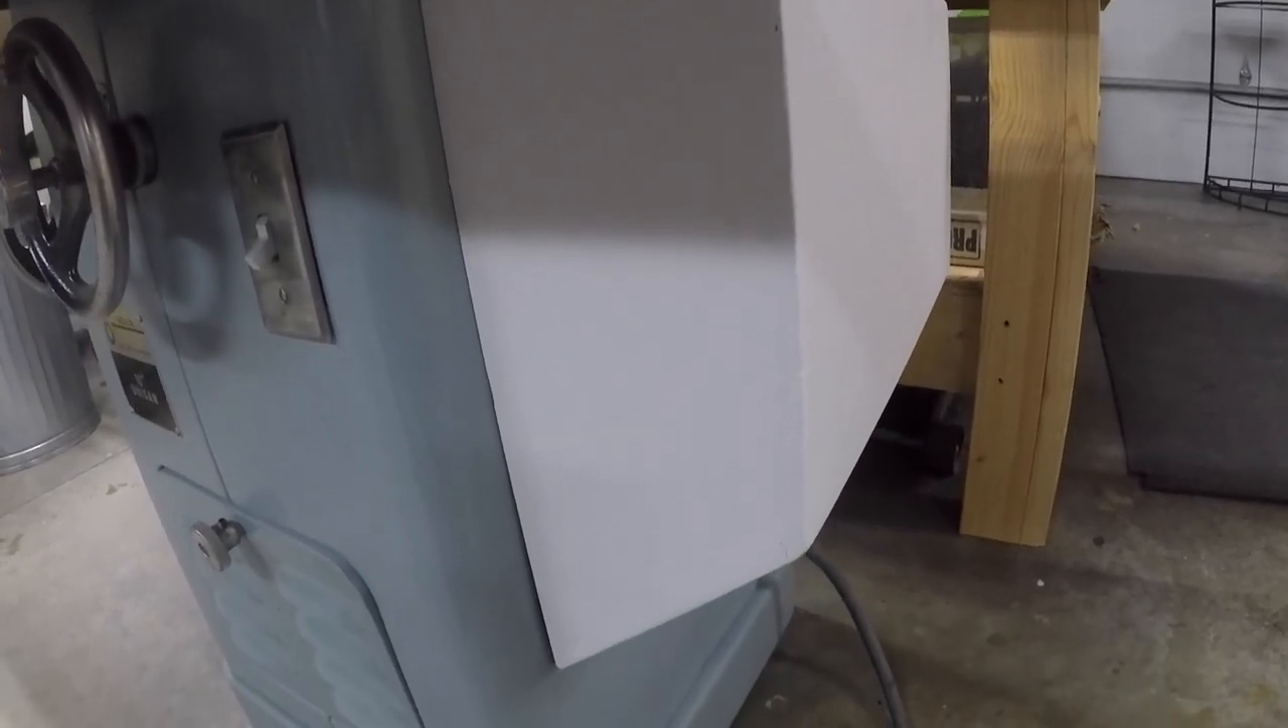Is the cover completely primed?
Yes.